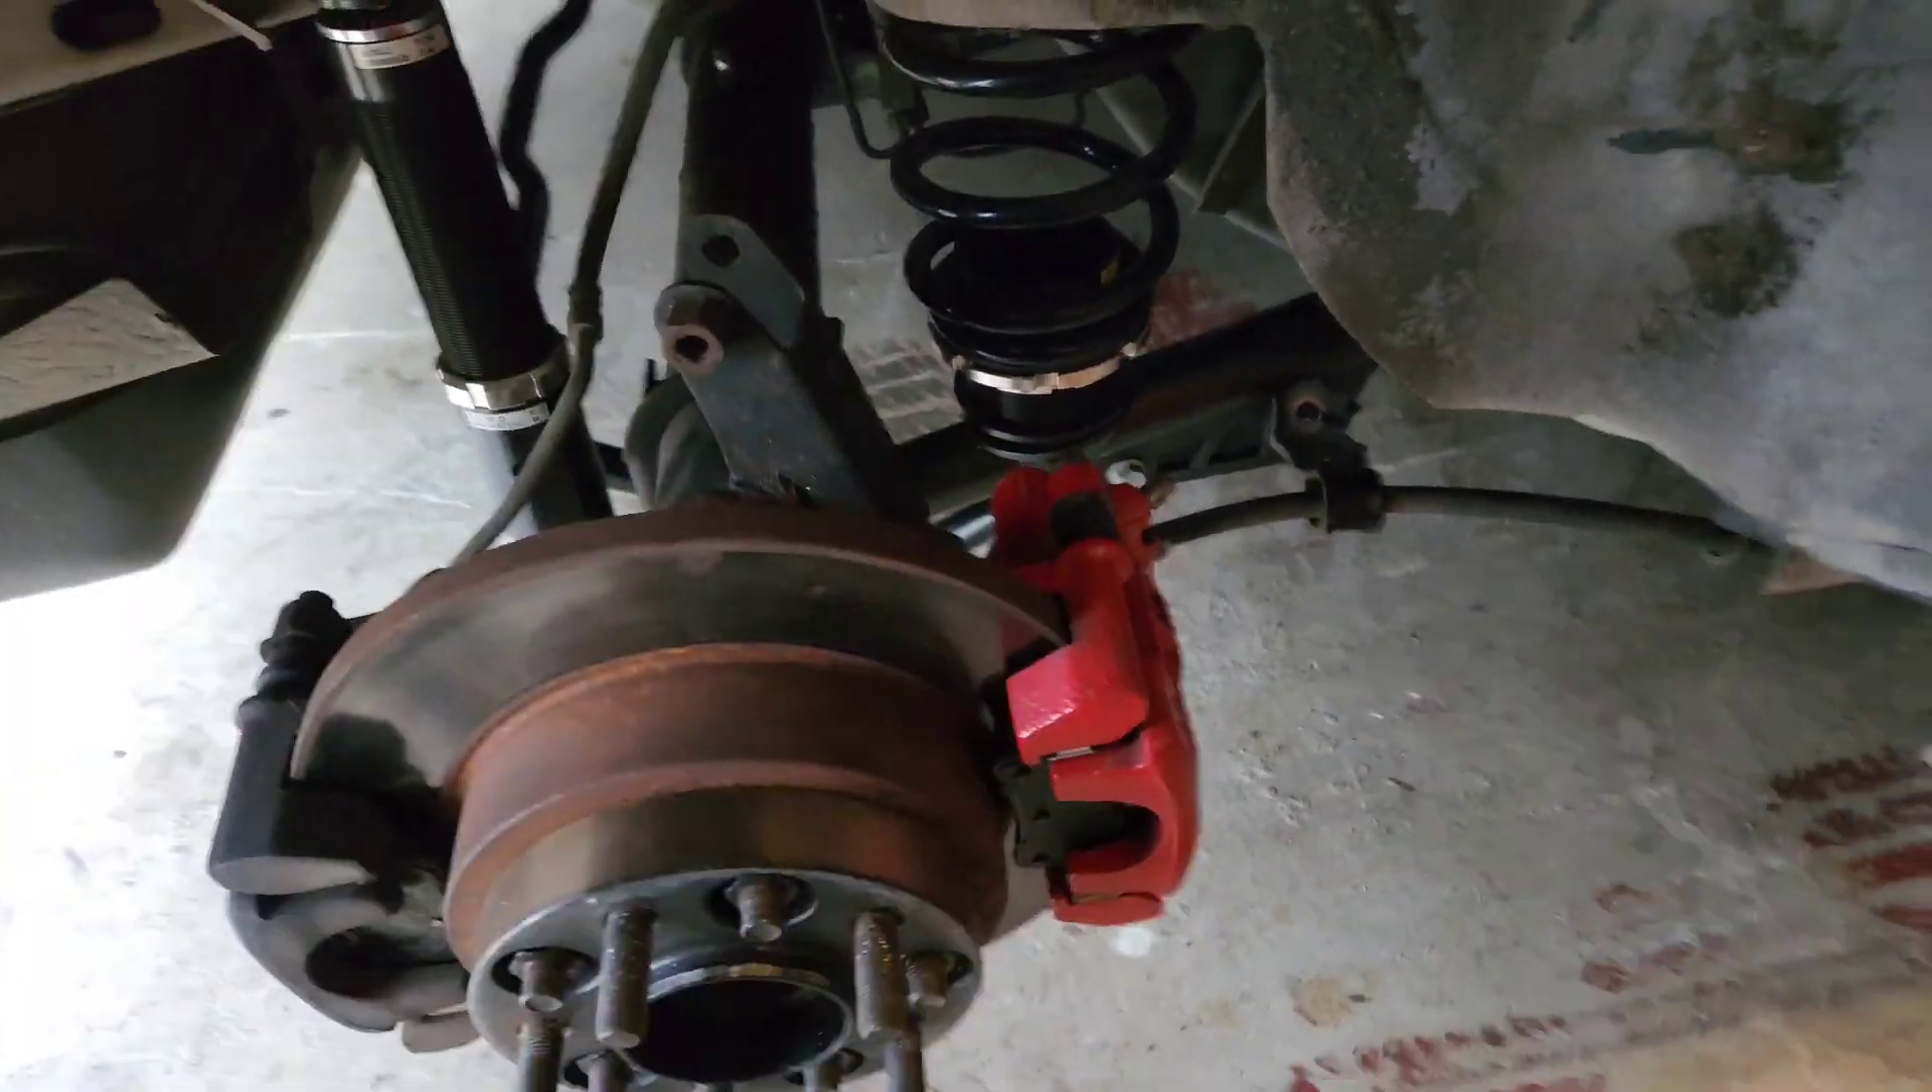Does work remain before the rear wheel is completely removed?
No.